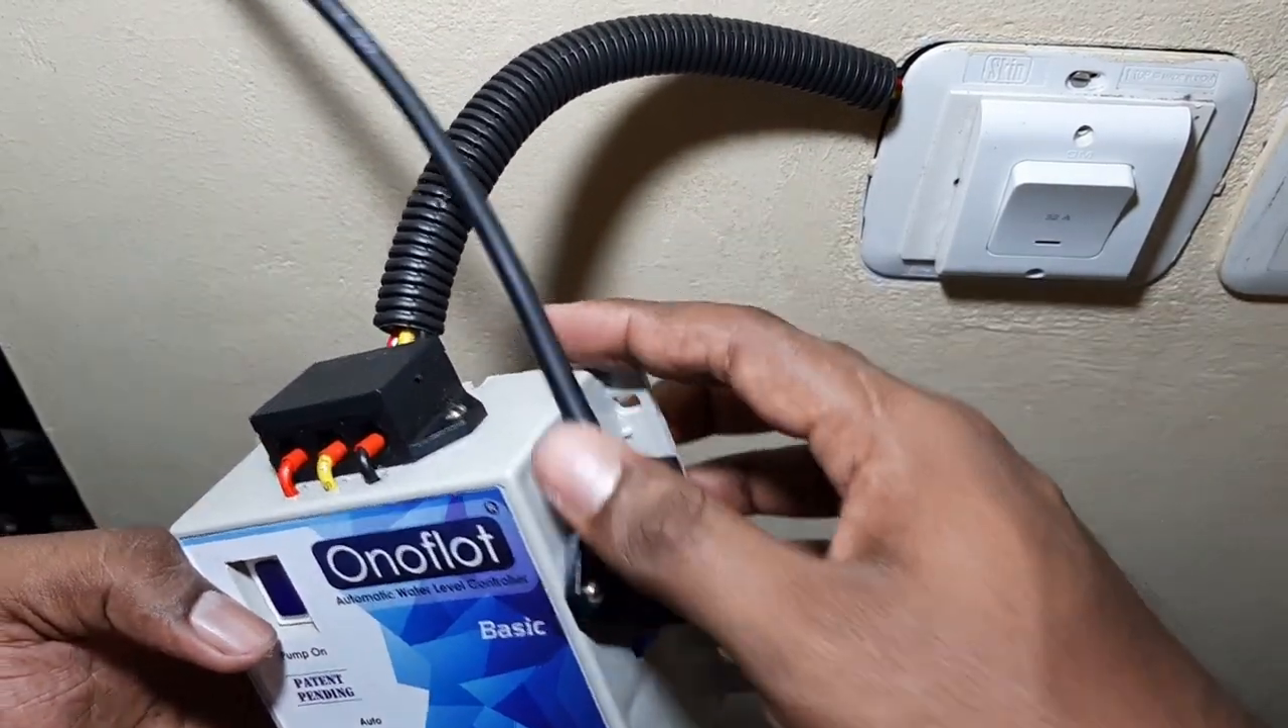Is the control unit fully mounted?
No.